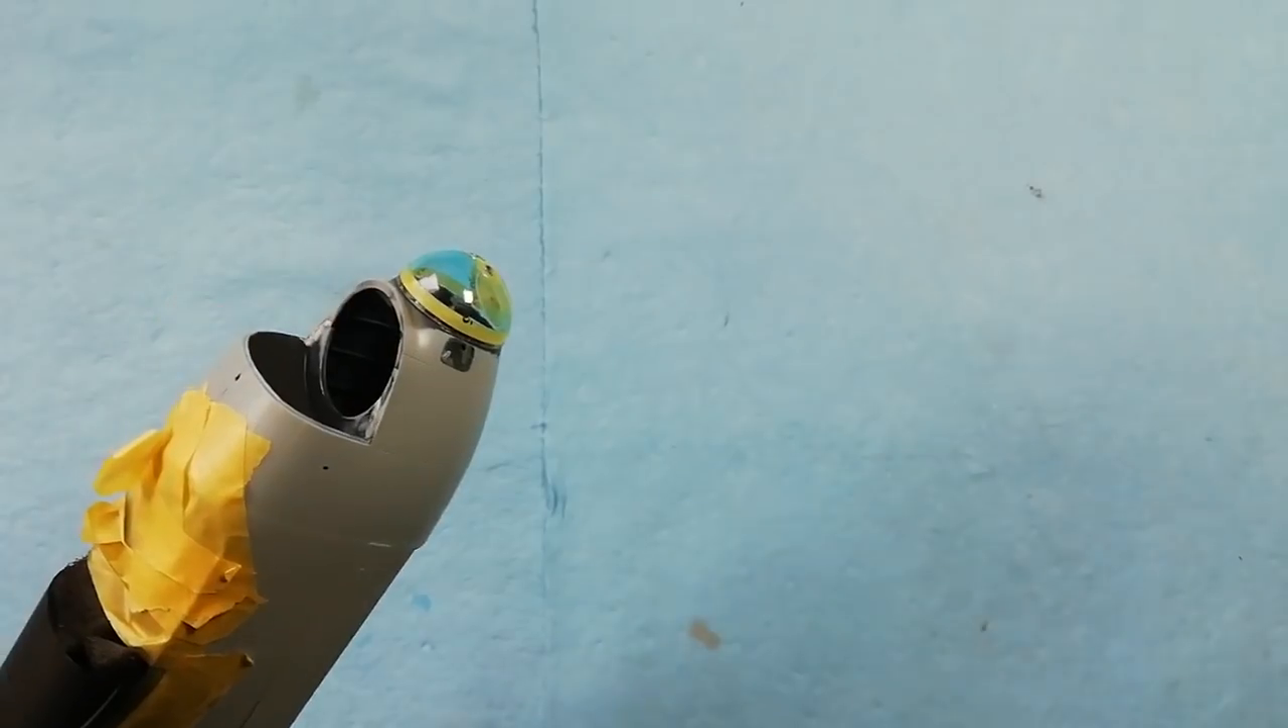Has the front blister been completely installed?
Yes.